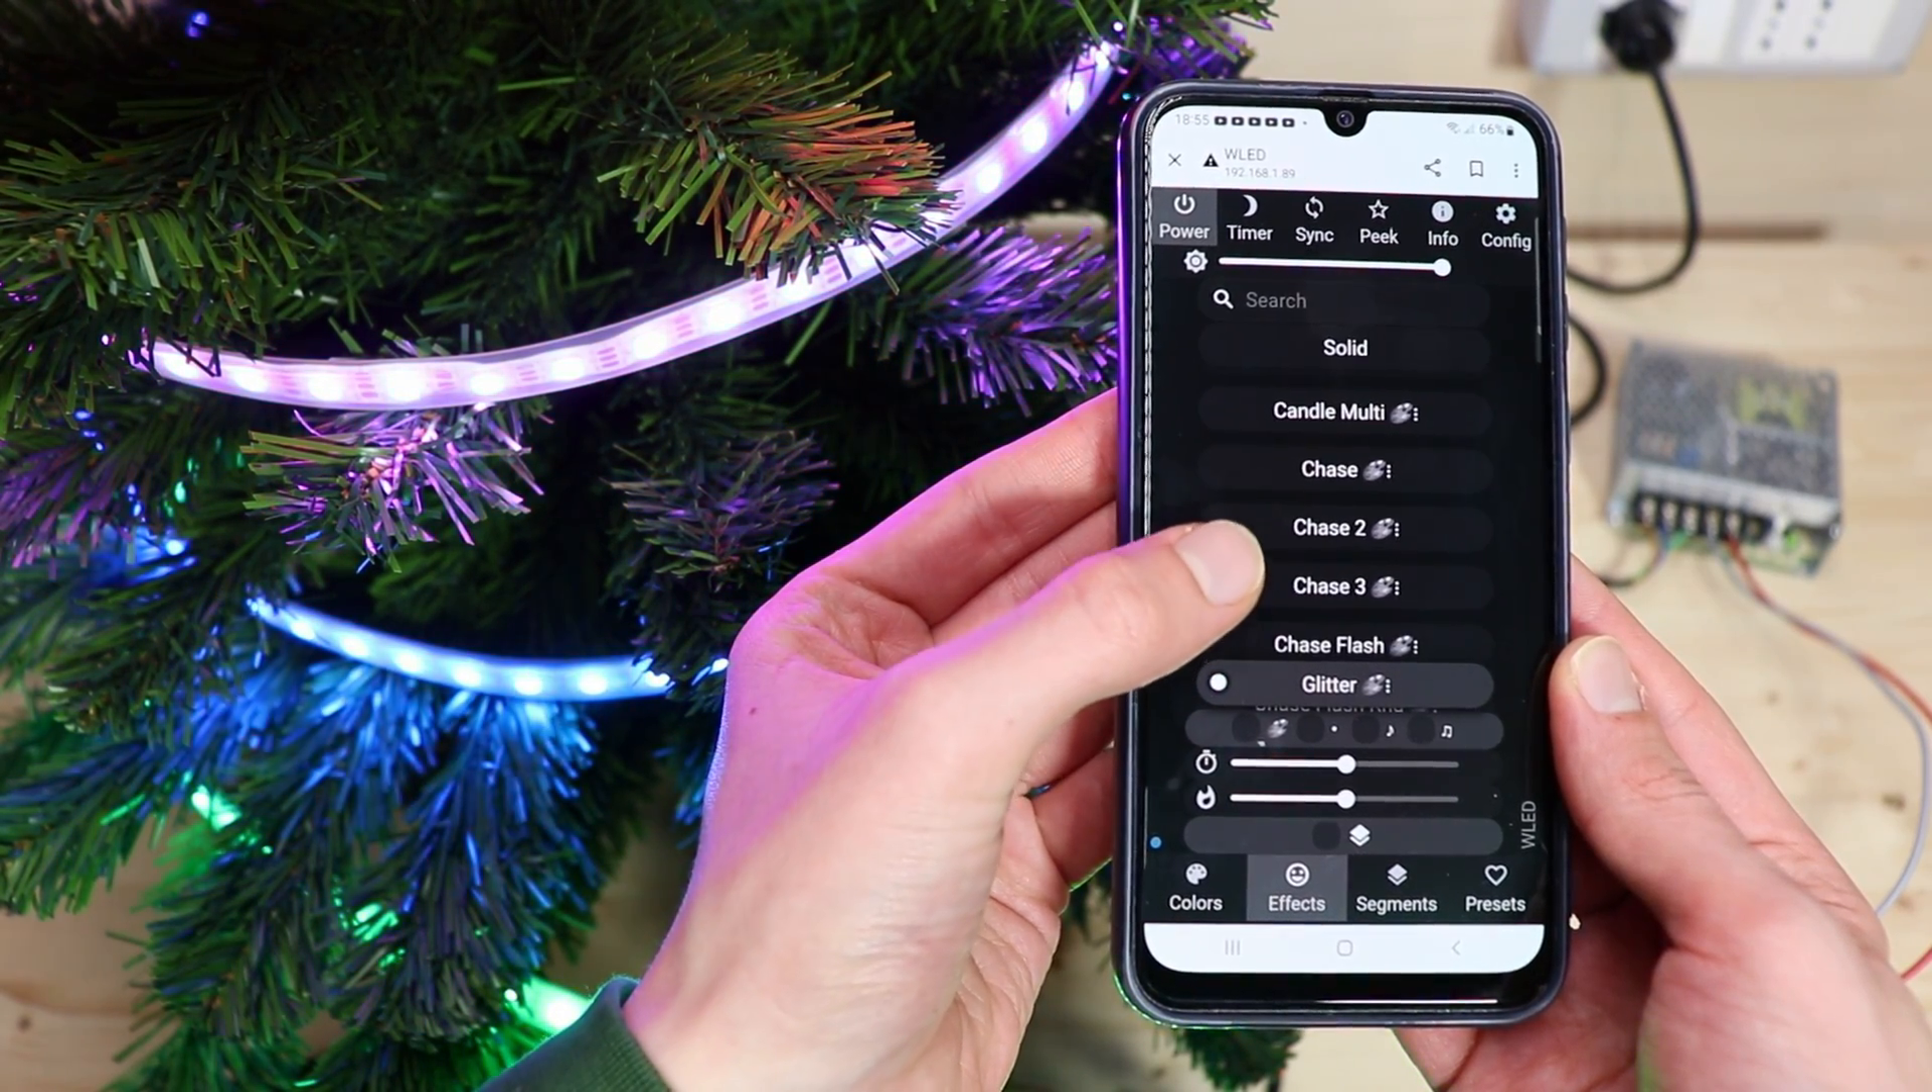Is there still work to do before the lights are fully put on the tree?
No.